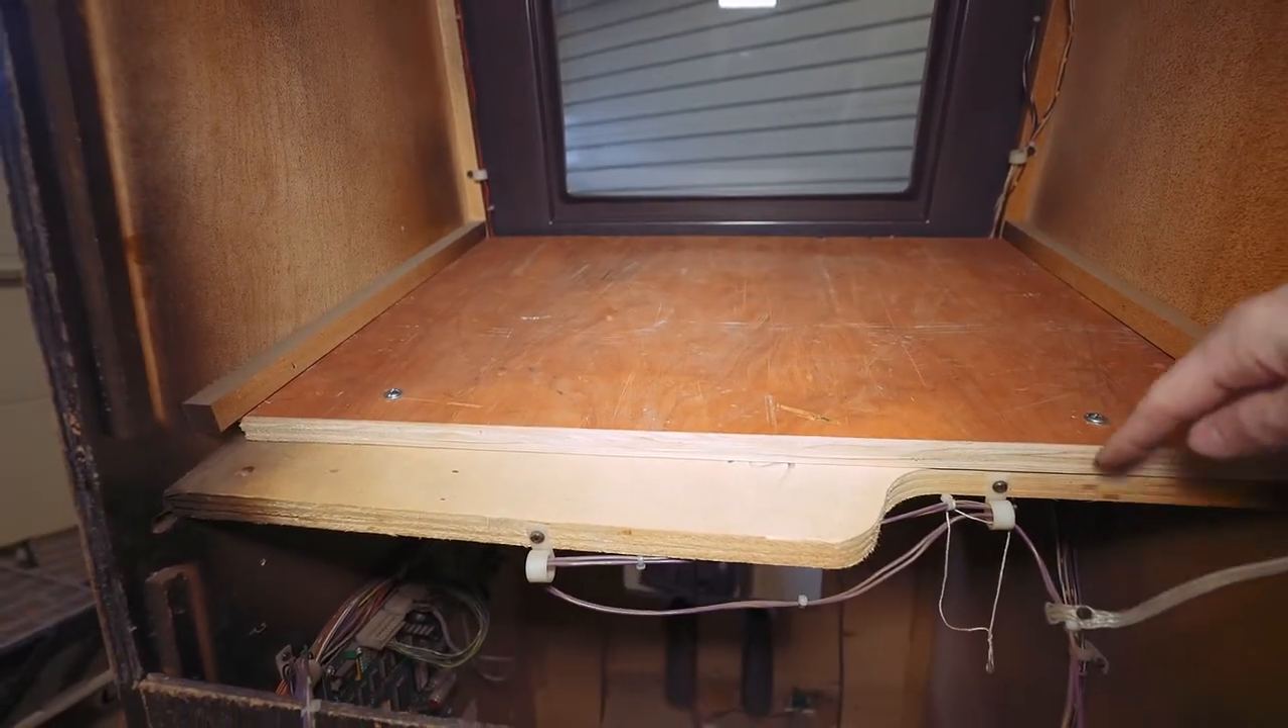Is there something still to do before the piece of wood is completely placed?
No.